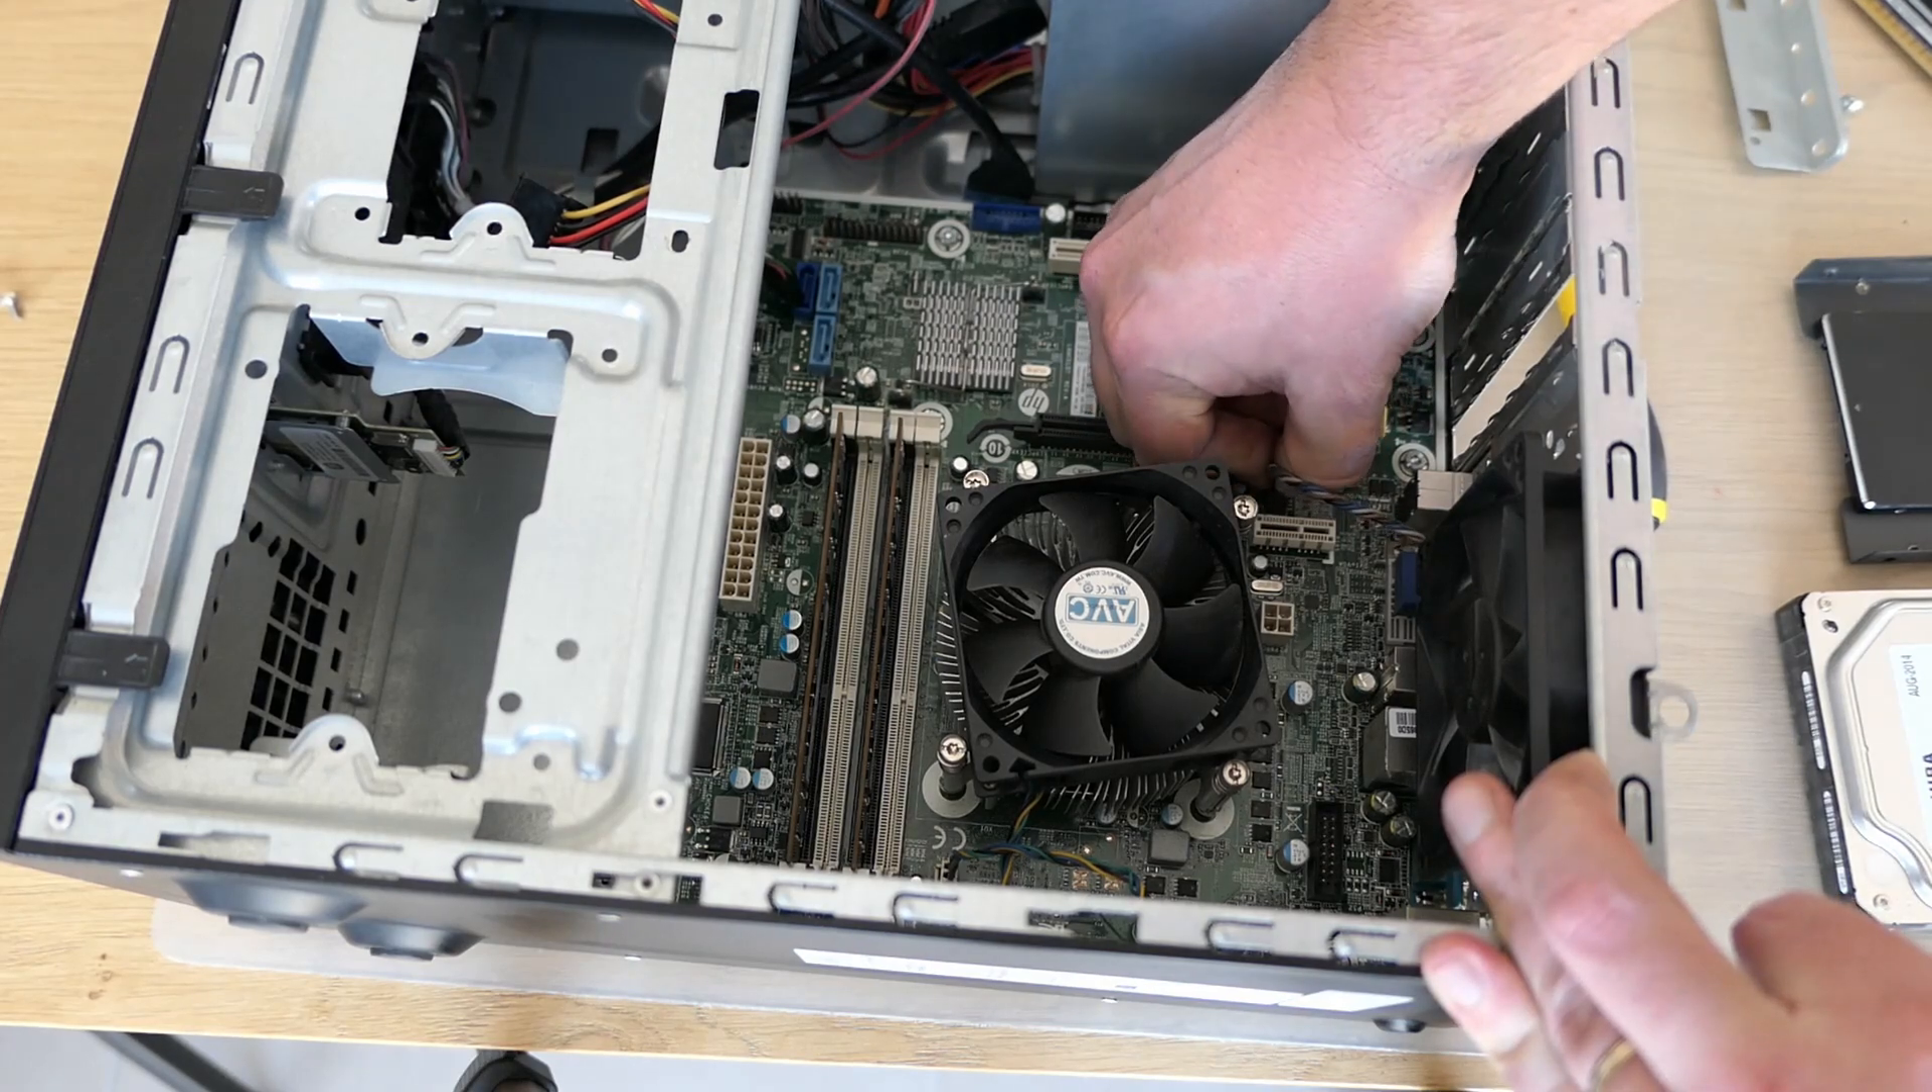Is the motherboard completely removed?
No.